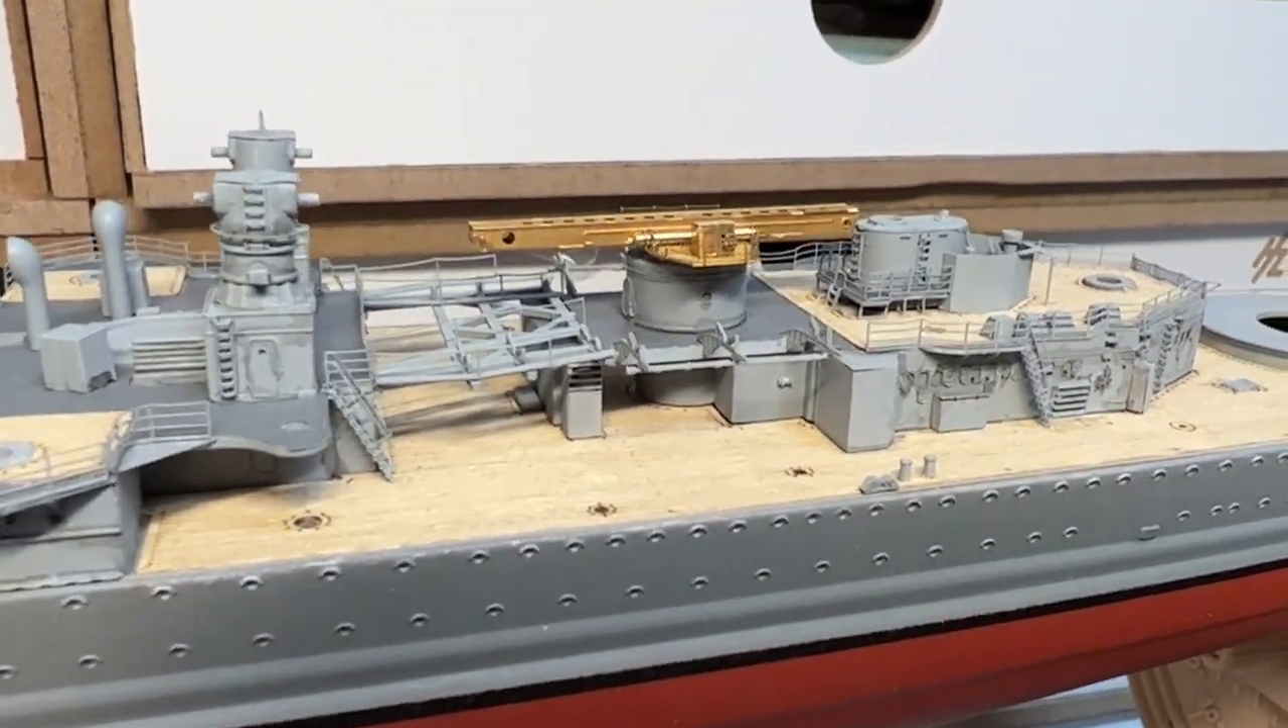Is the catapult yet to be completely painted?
Yes.